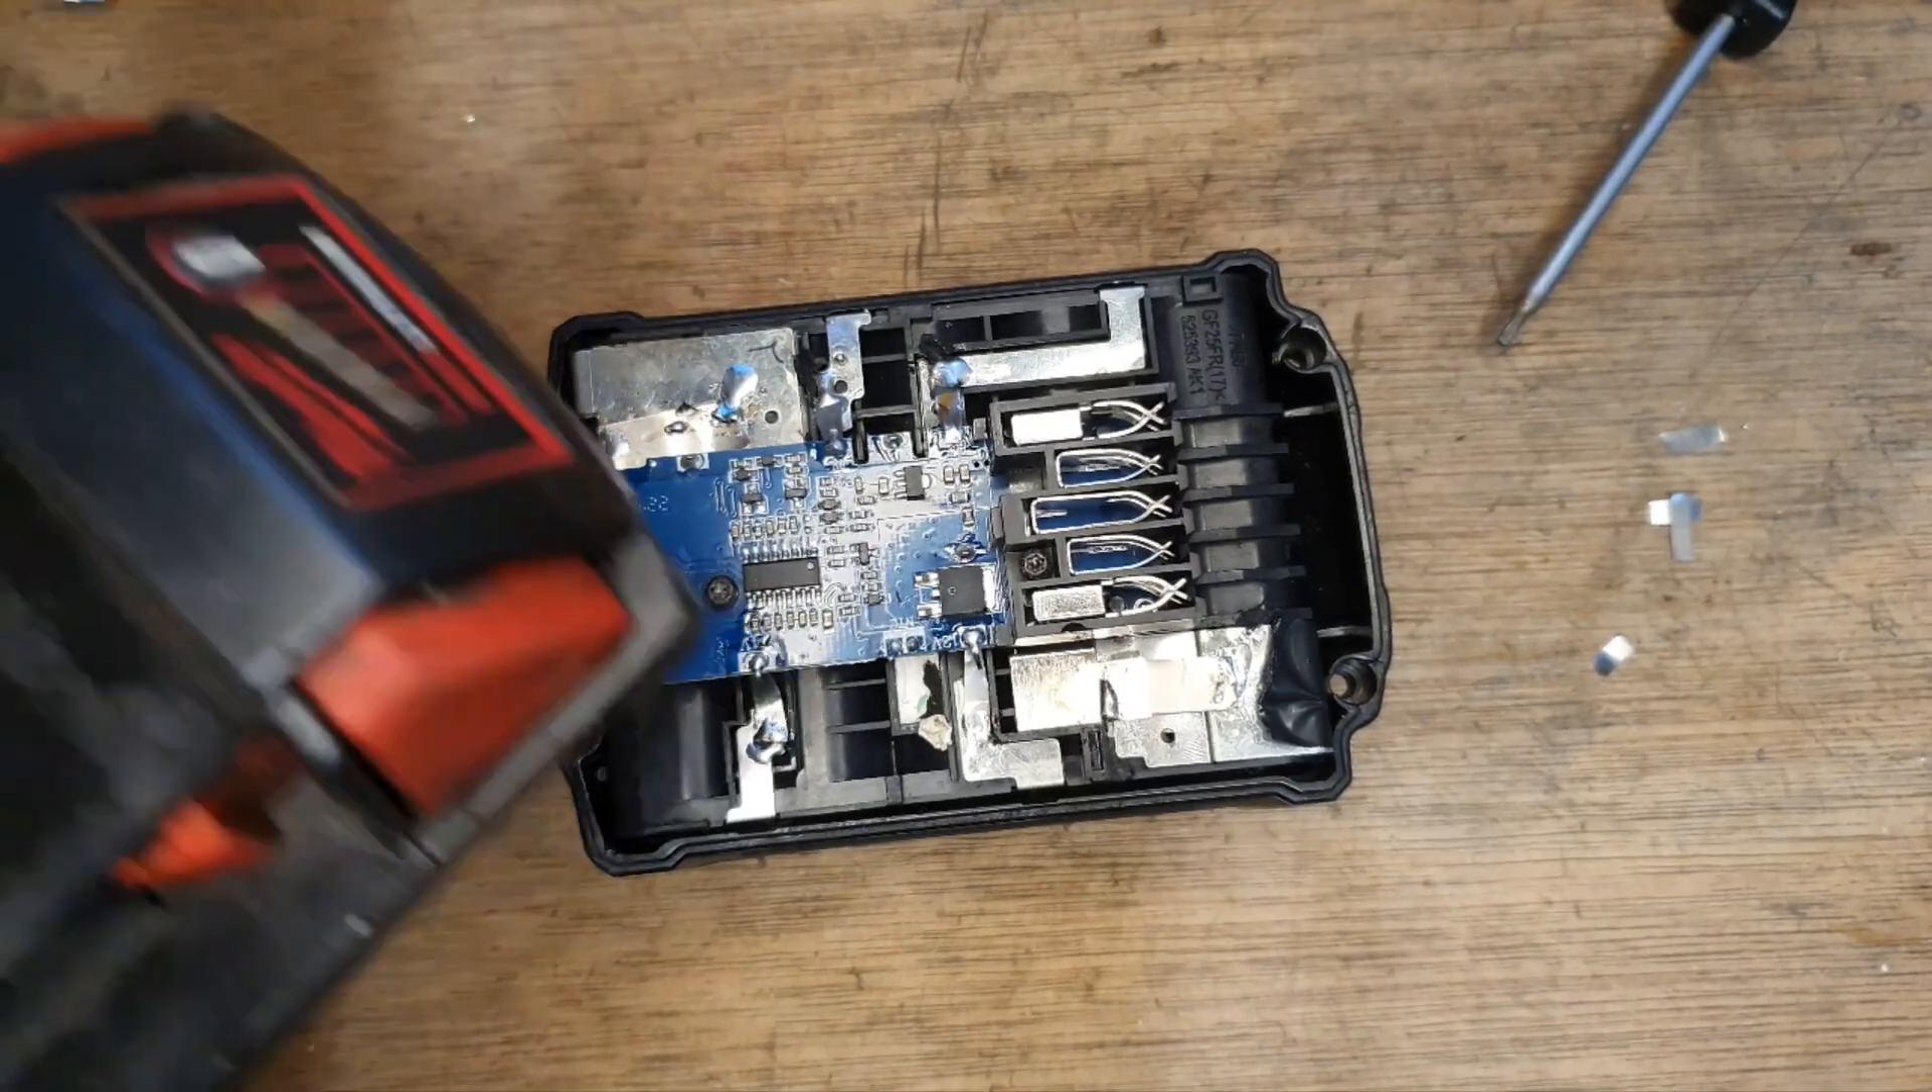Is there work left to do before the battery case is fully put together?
Yes.